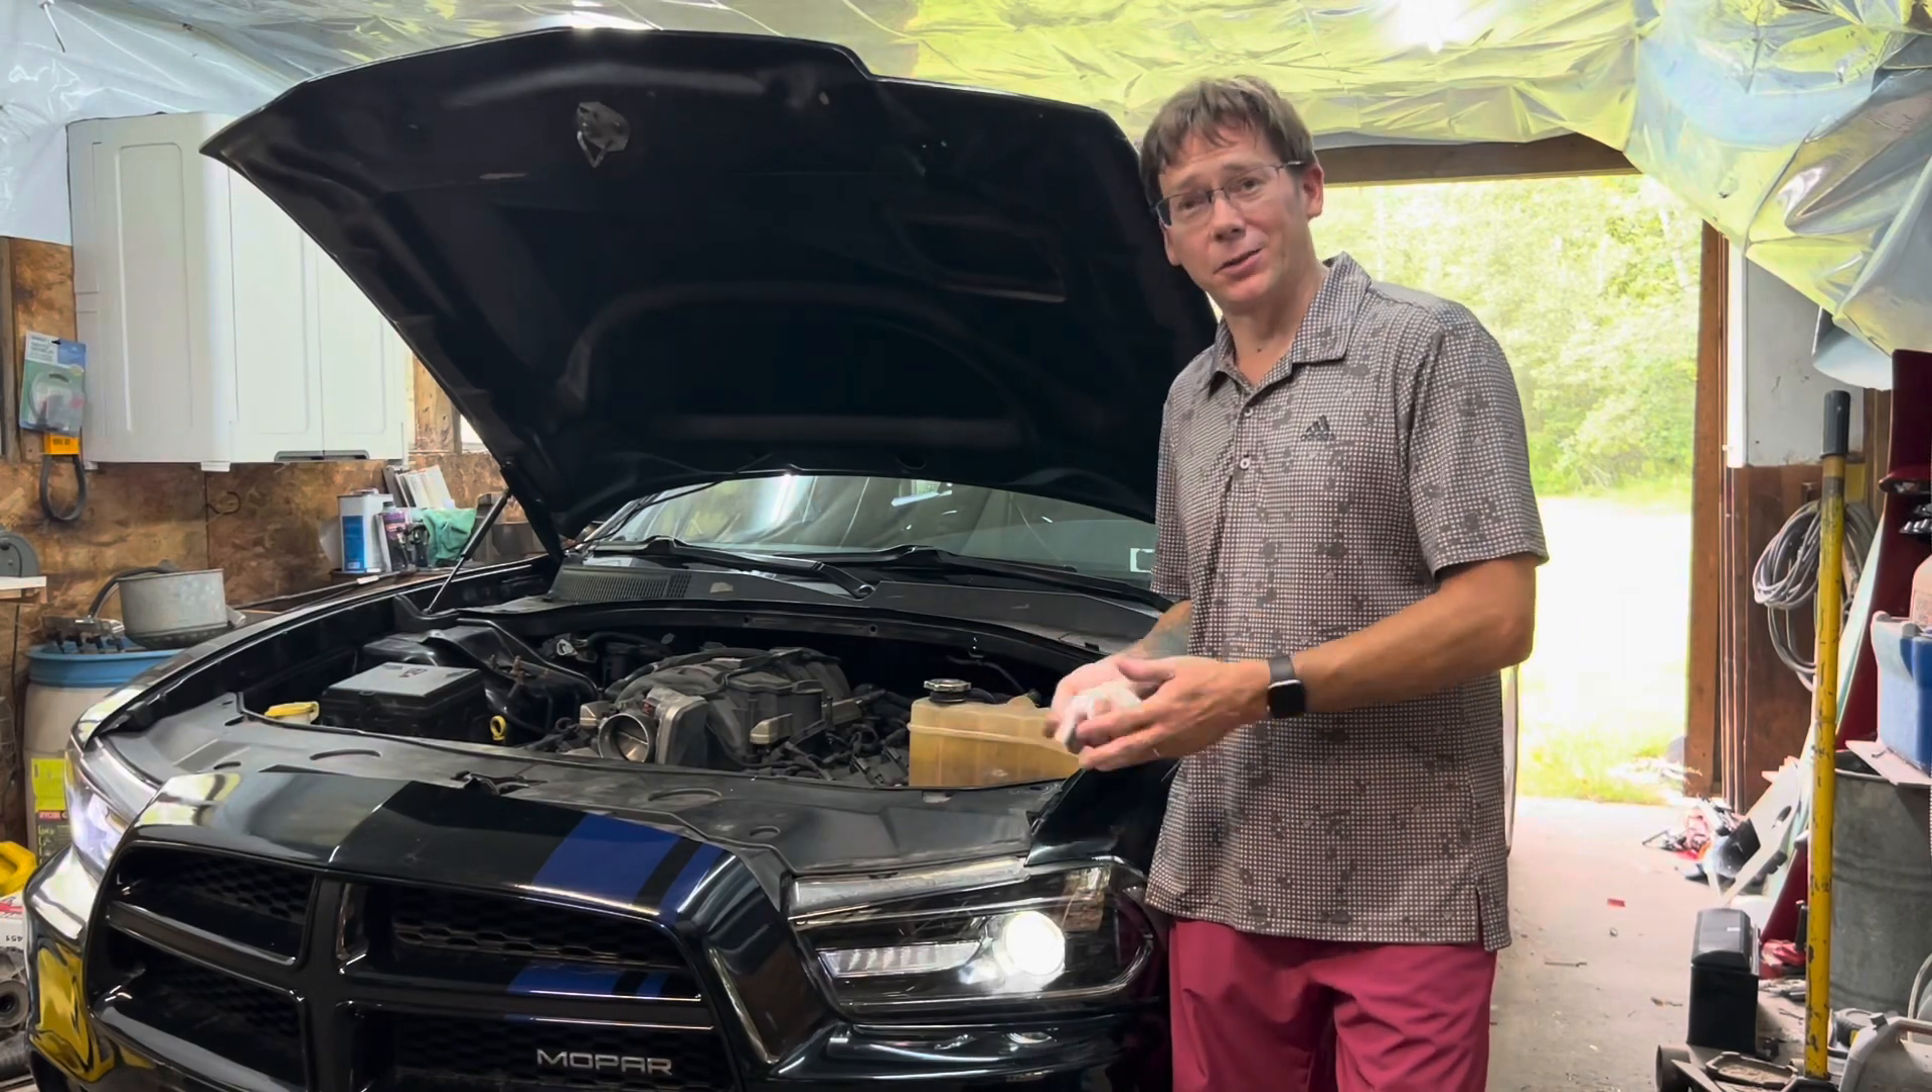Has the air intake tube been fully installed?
No.